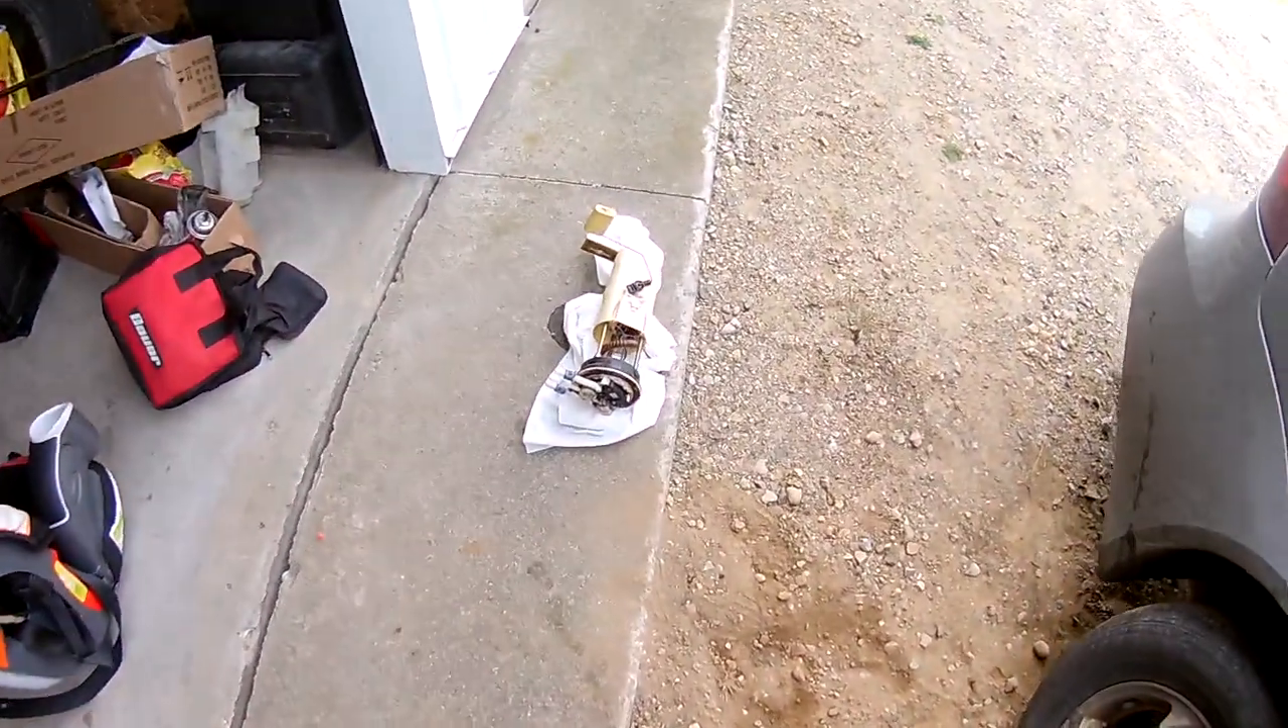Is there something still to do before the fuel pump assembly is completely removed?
No.